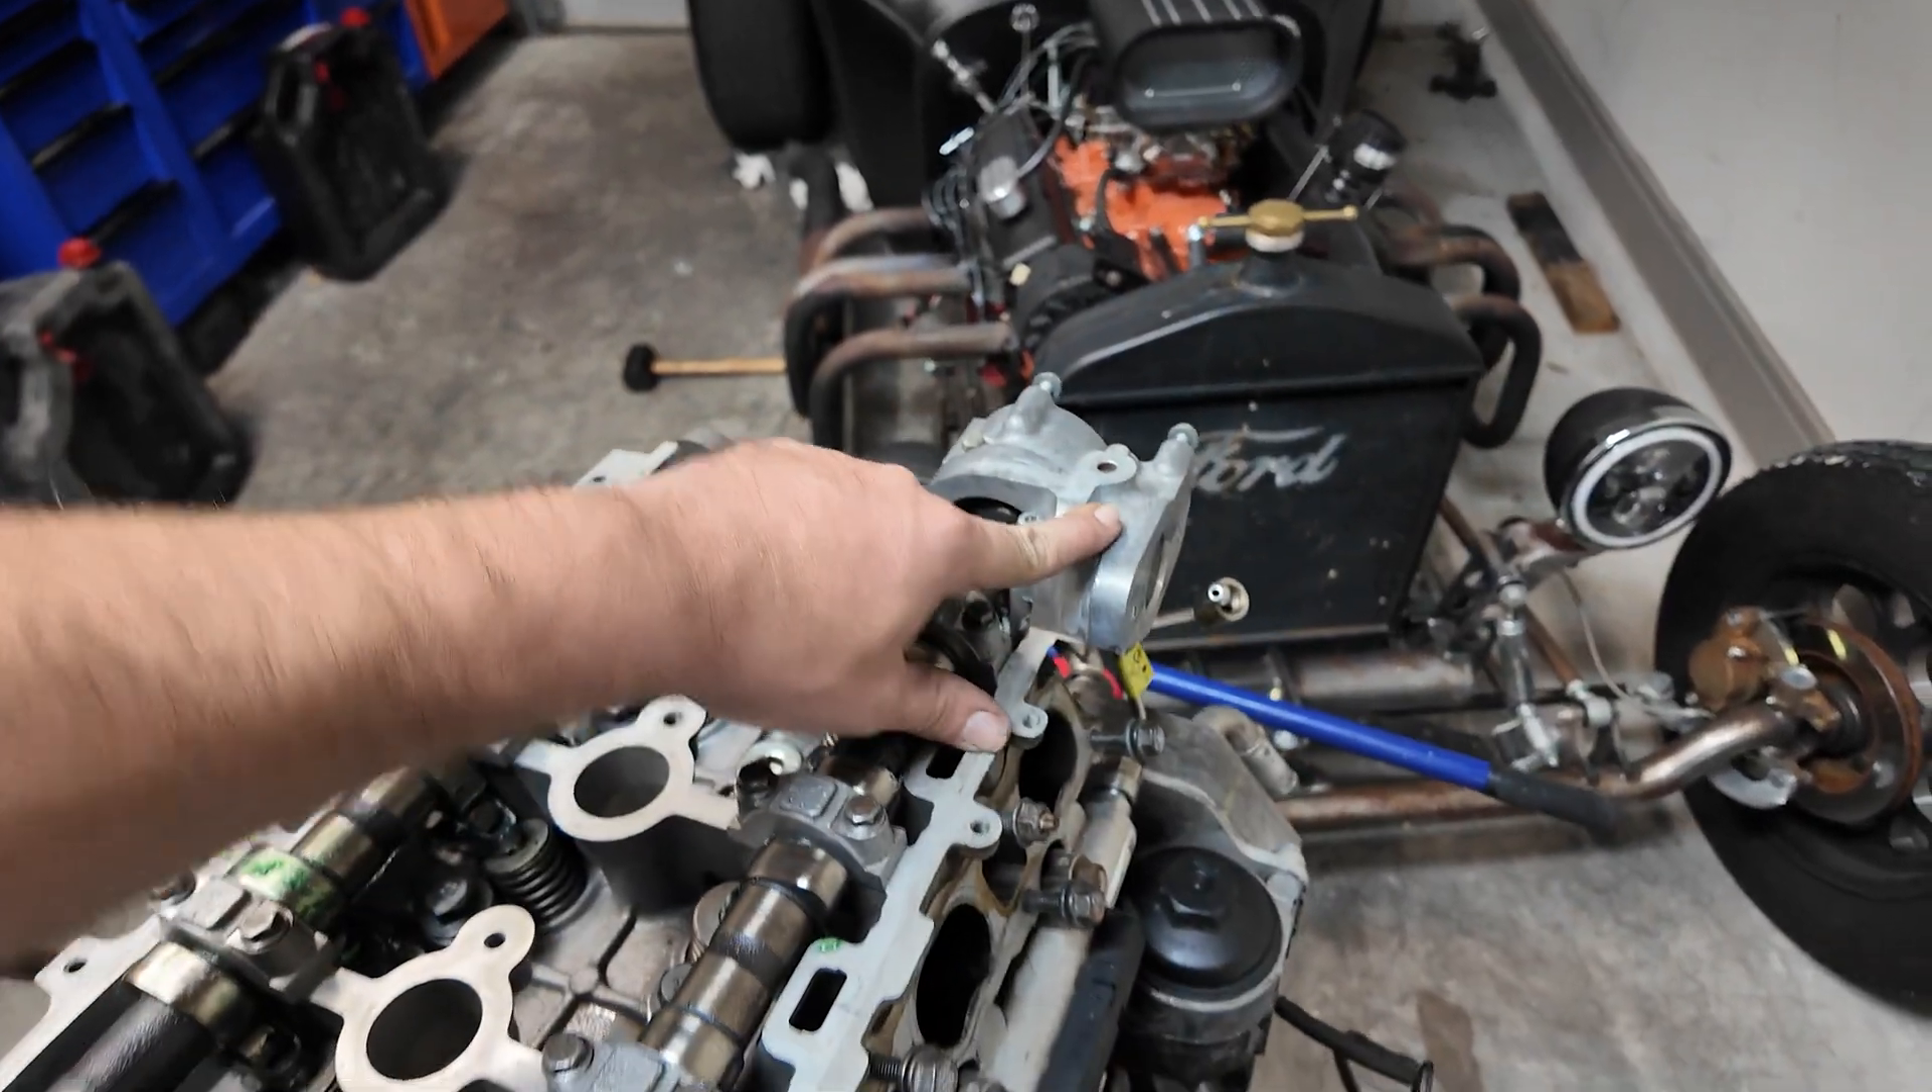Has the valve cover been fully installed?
No.